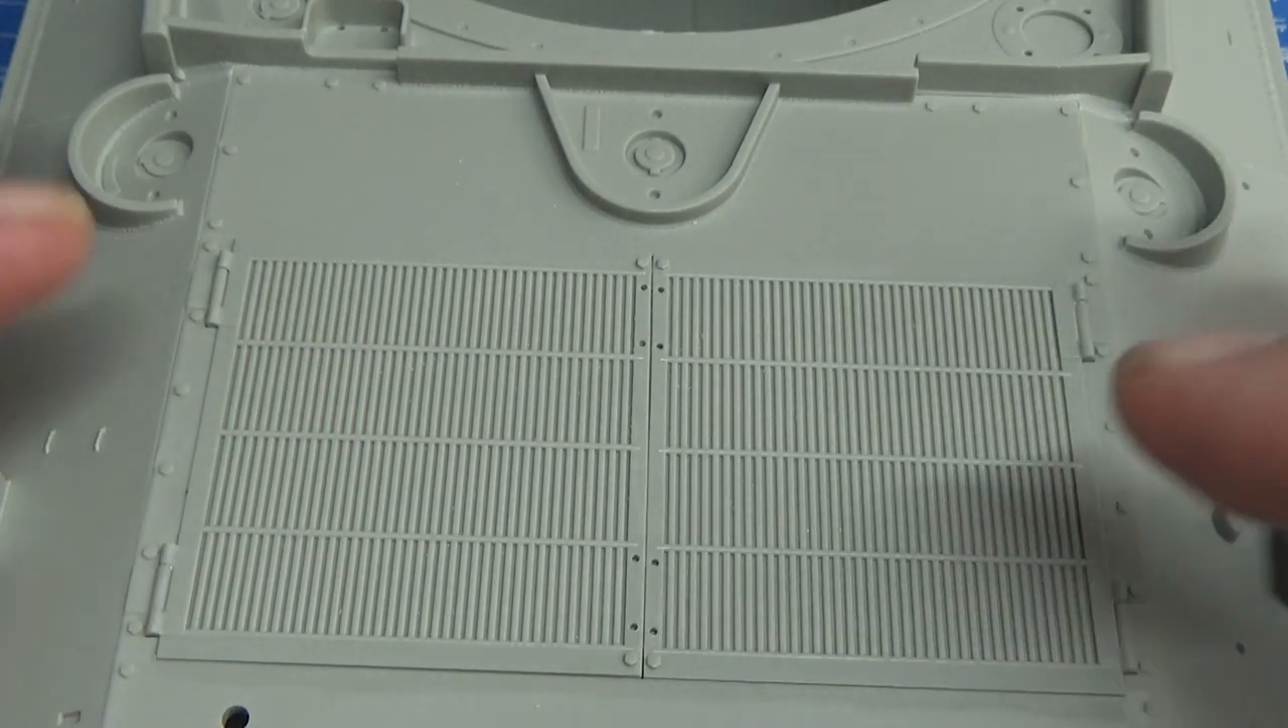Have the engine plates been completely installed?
Yes.